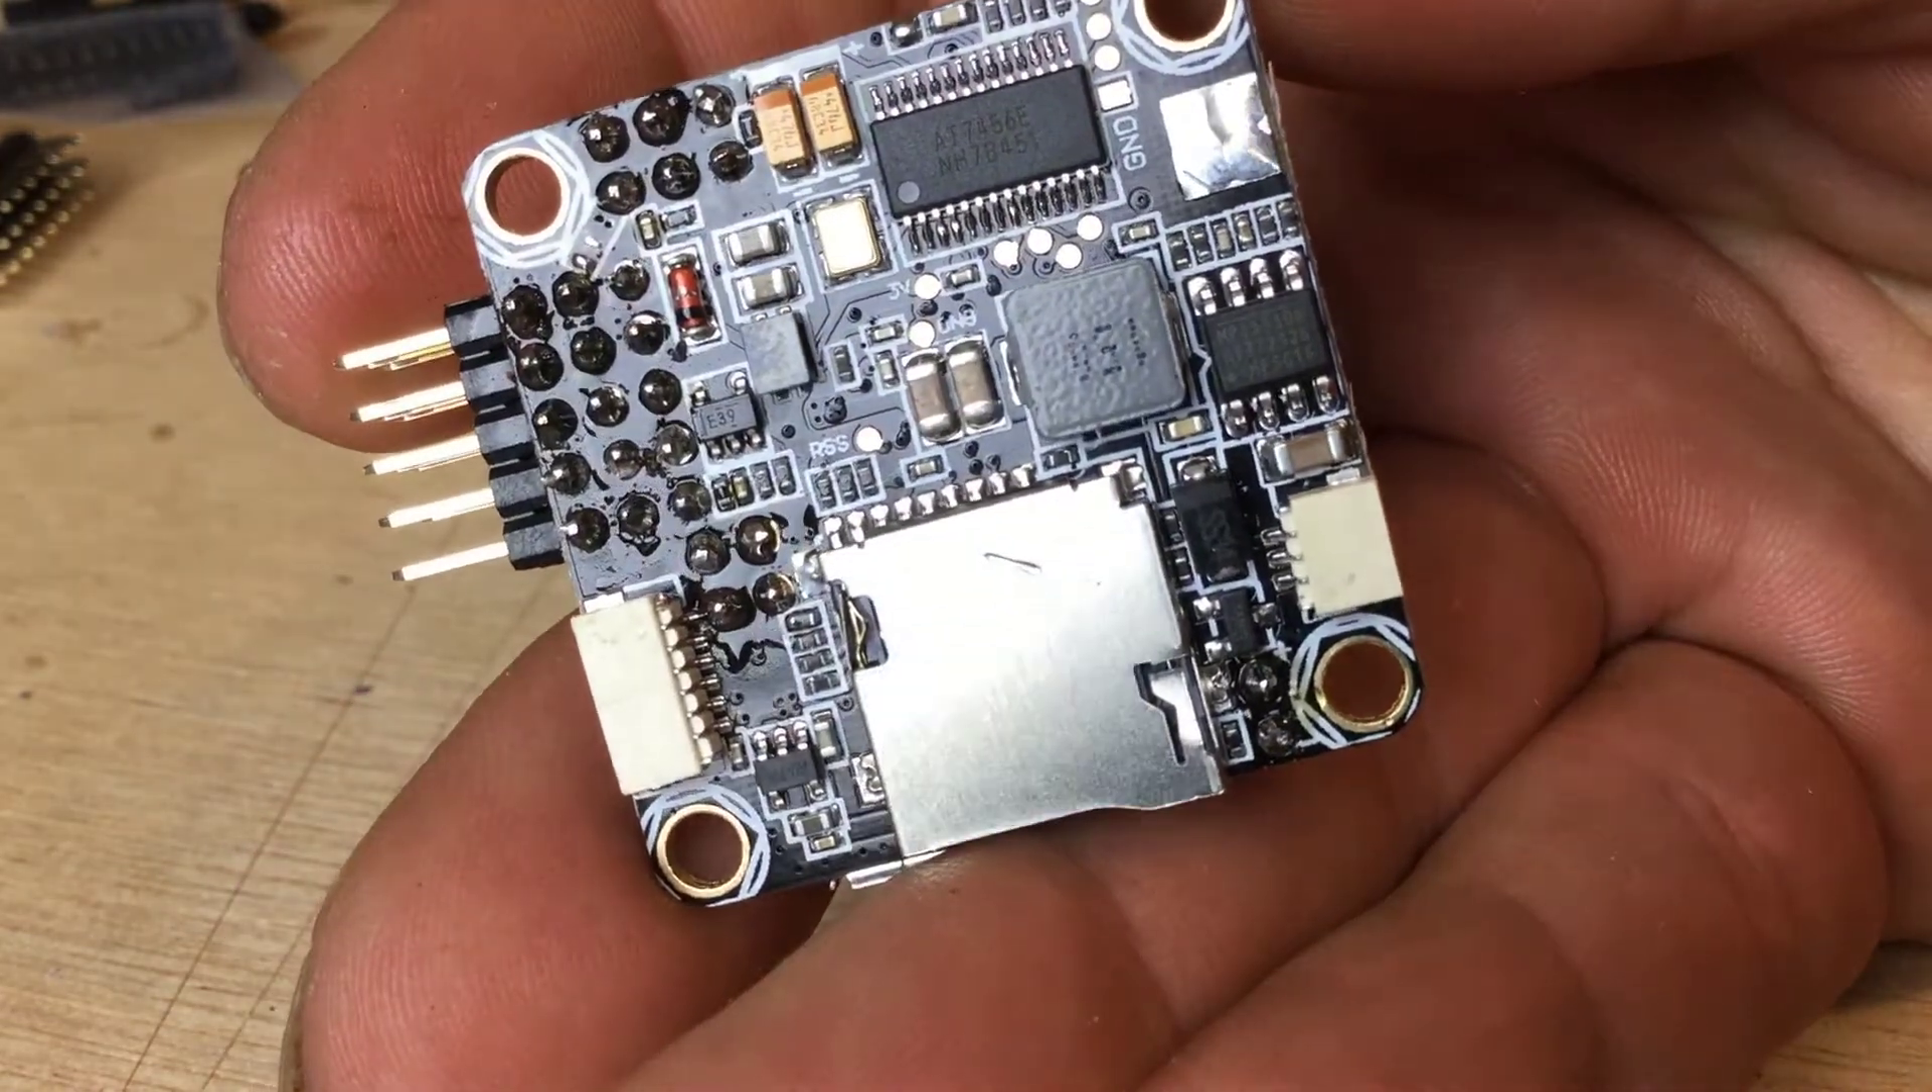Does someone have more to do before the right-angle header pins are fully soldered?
No.